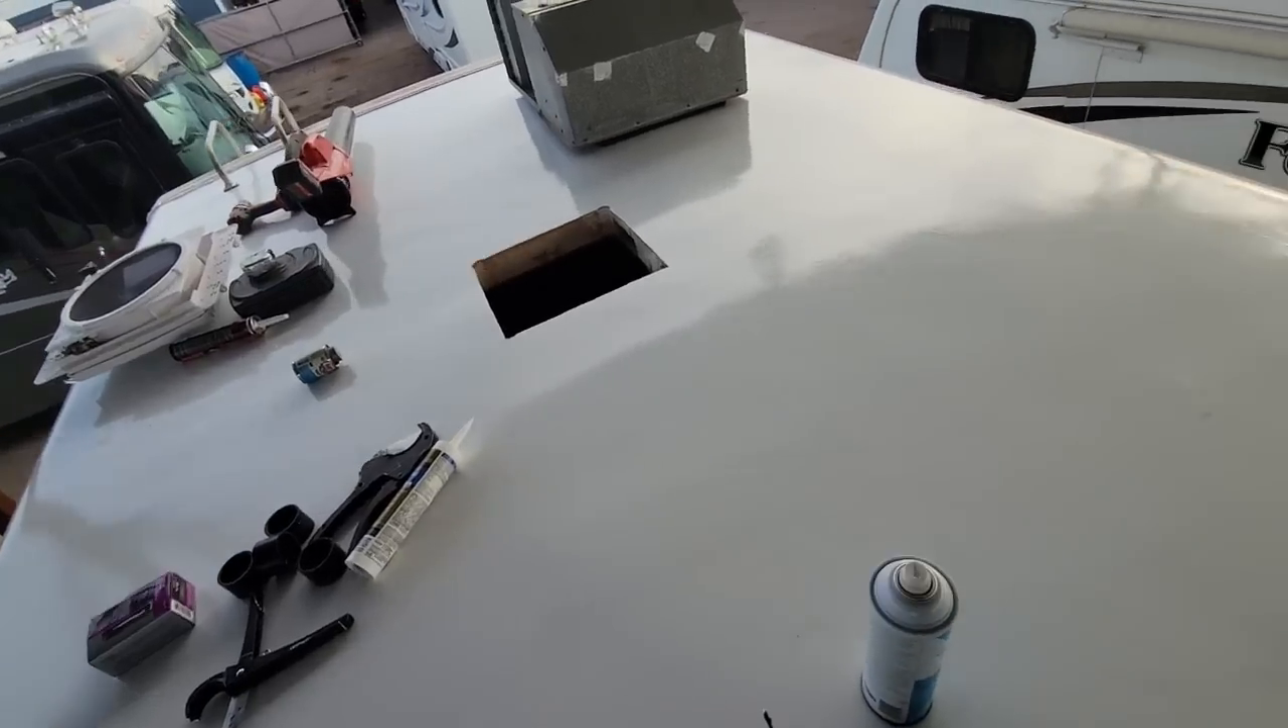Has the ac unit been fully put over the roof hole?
No.